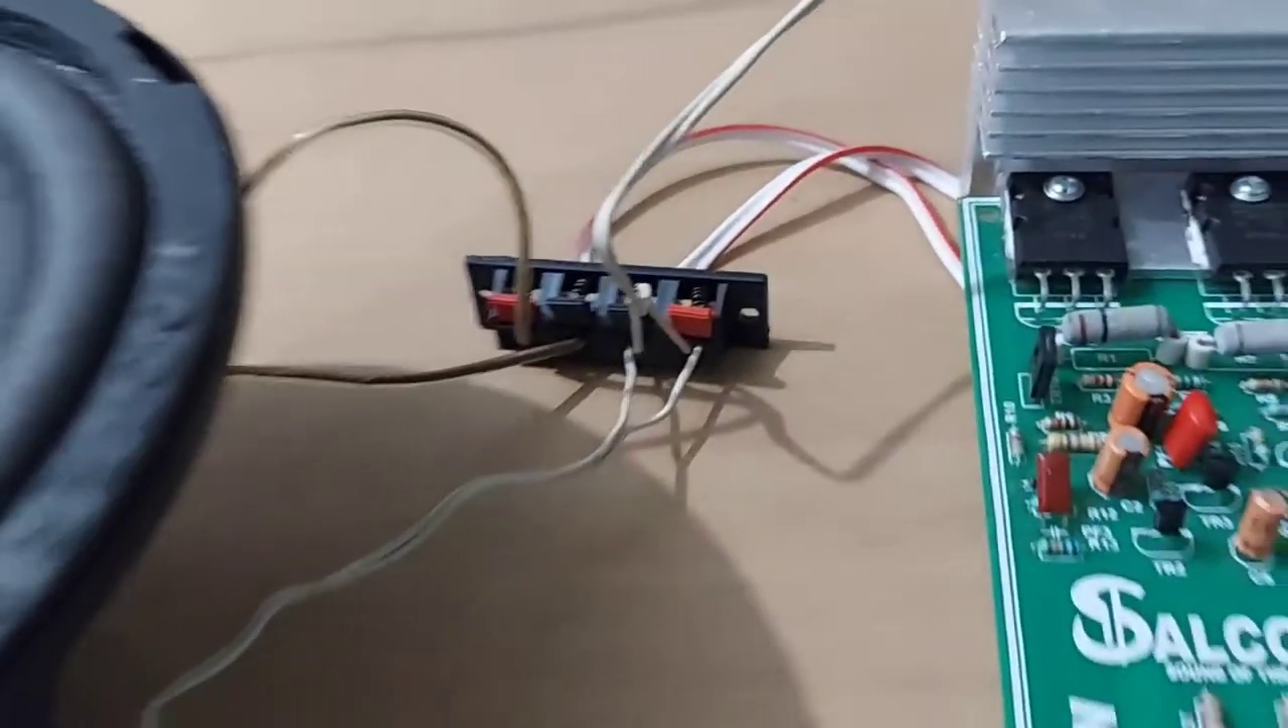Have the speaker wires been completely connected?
Yes.